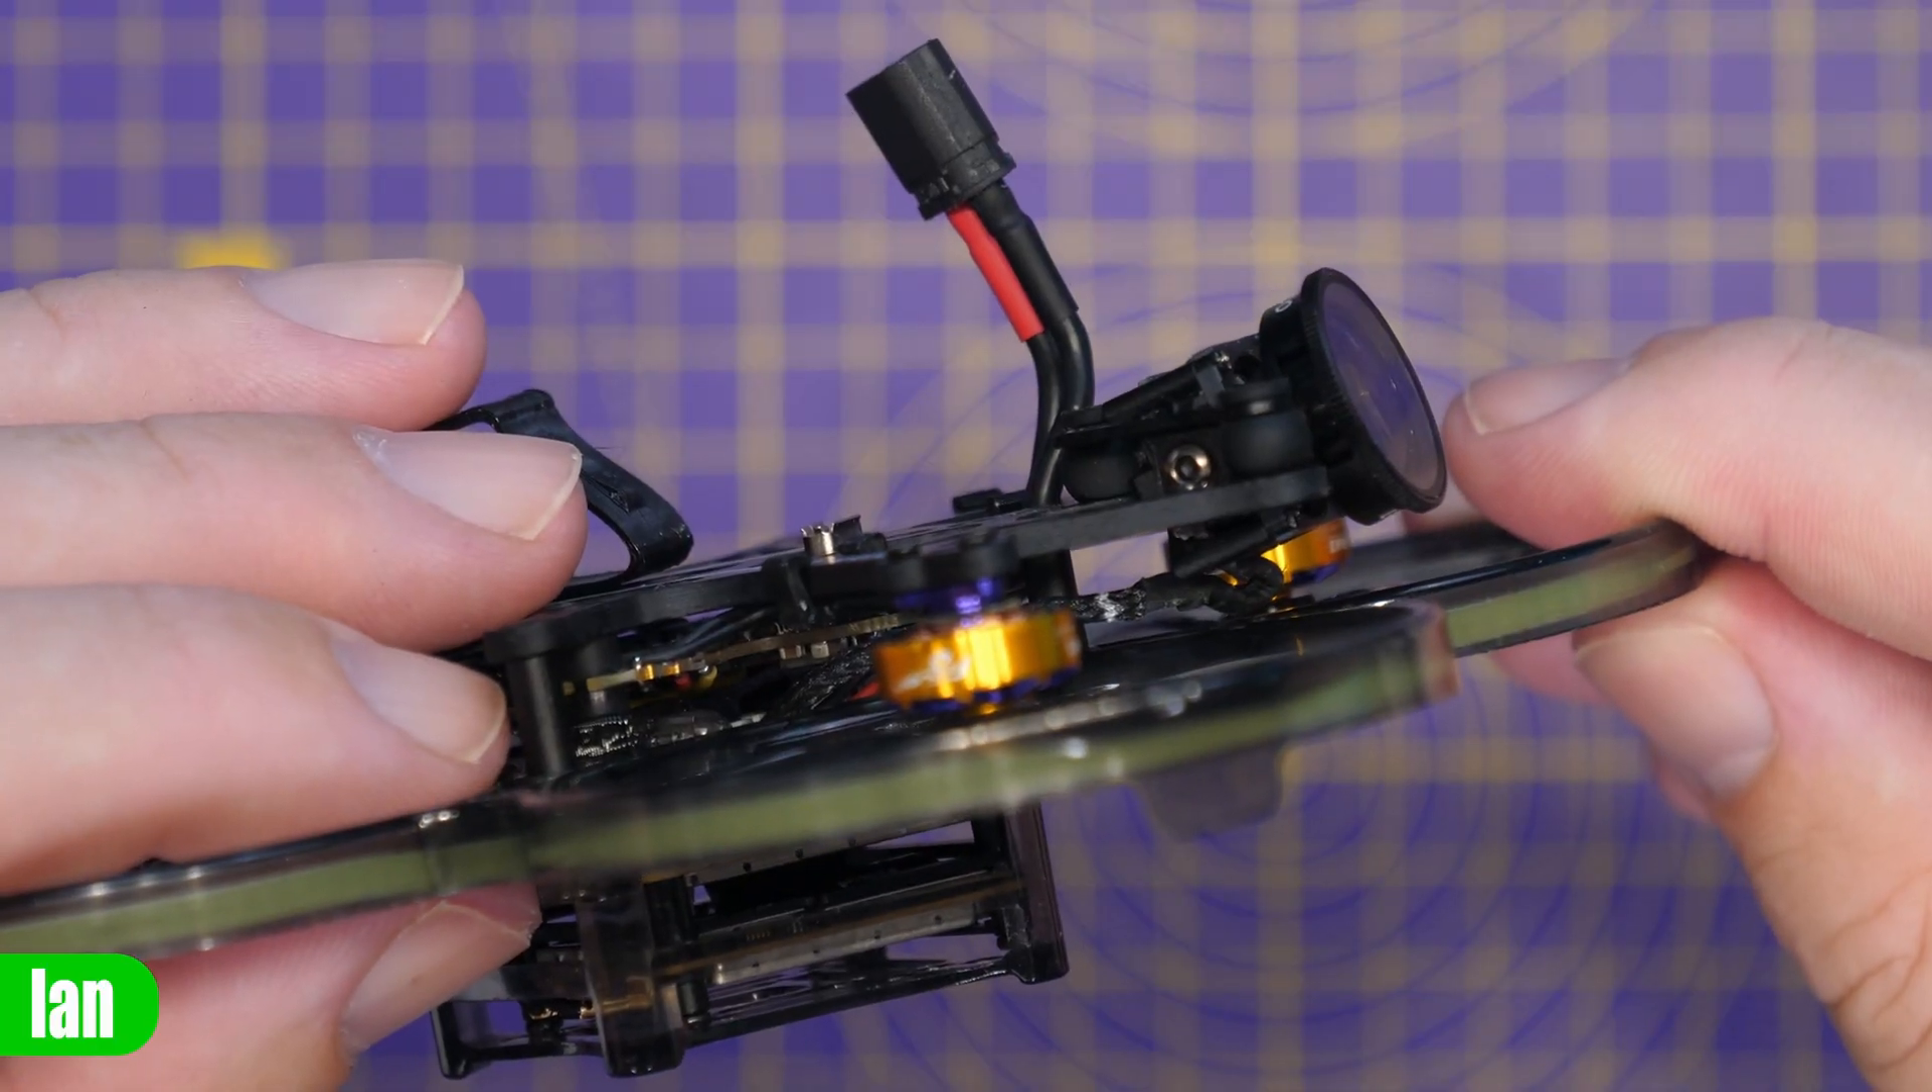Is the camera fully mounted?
Yes.